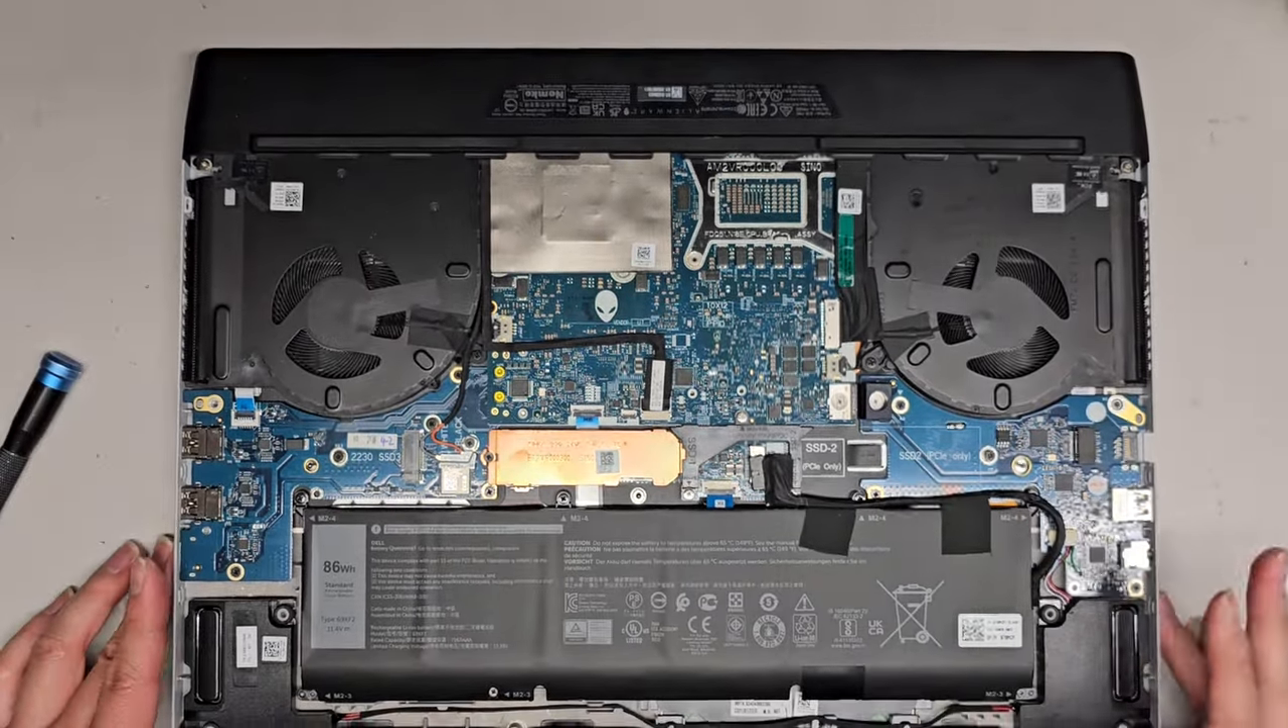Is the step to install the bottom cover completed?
No.